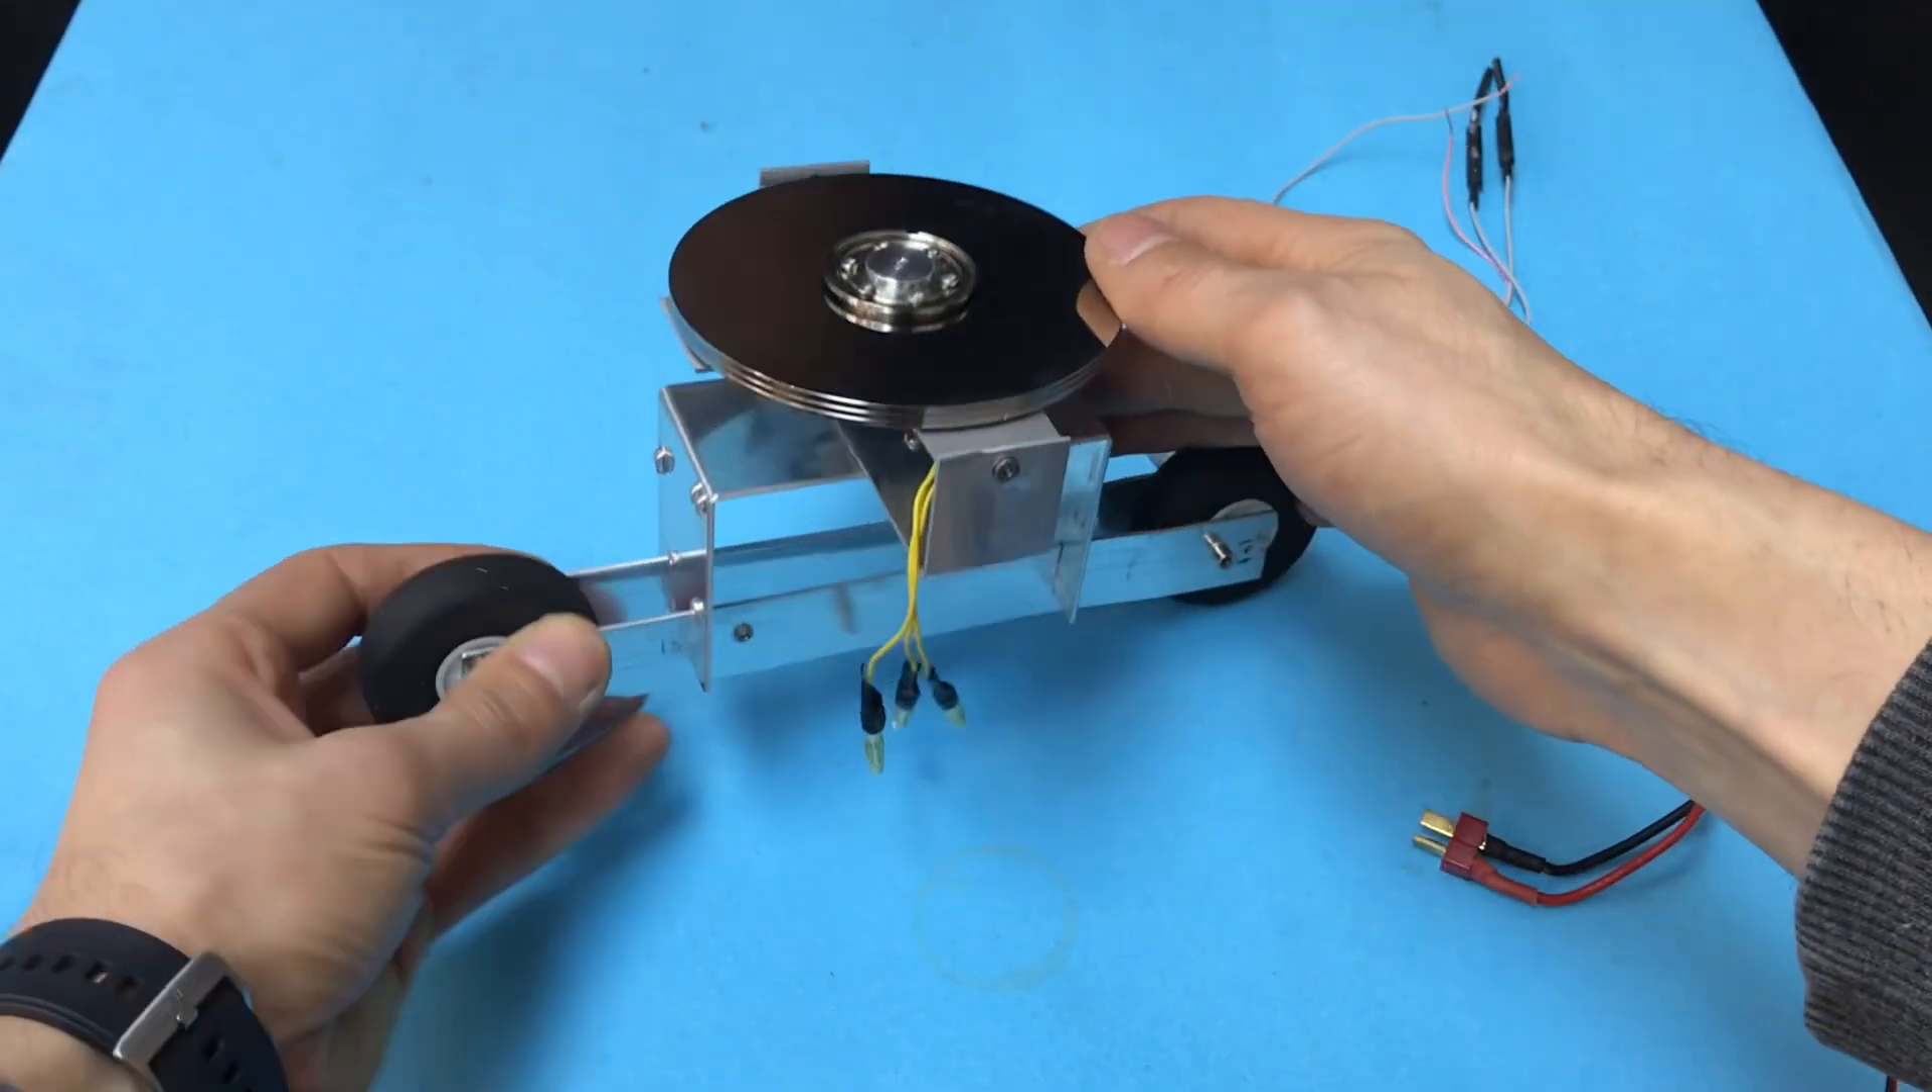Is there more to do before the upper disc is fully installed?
No.